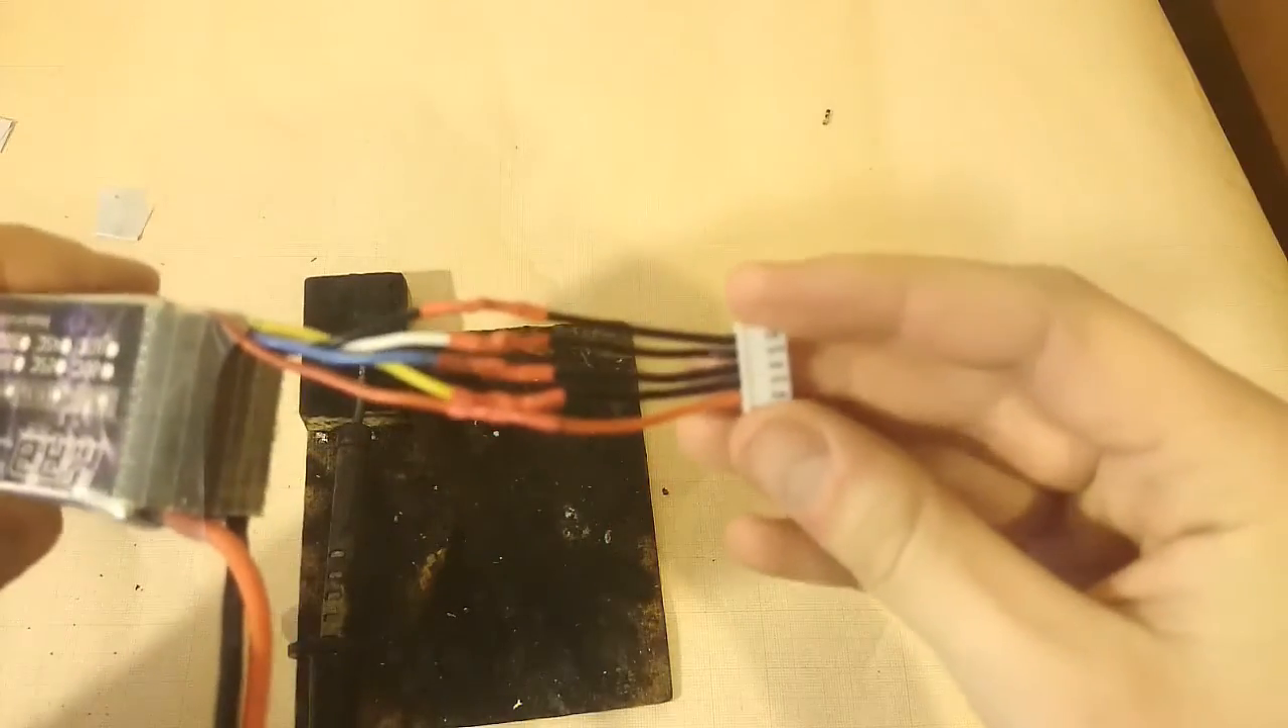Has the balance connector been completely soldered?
Yes.